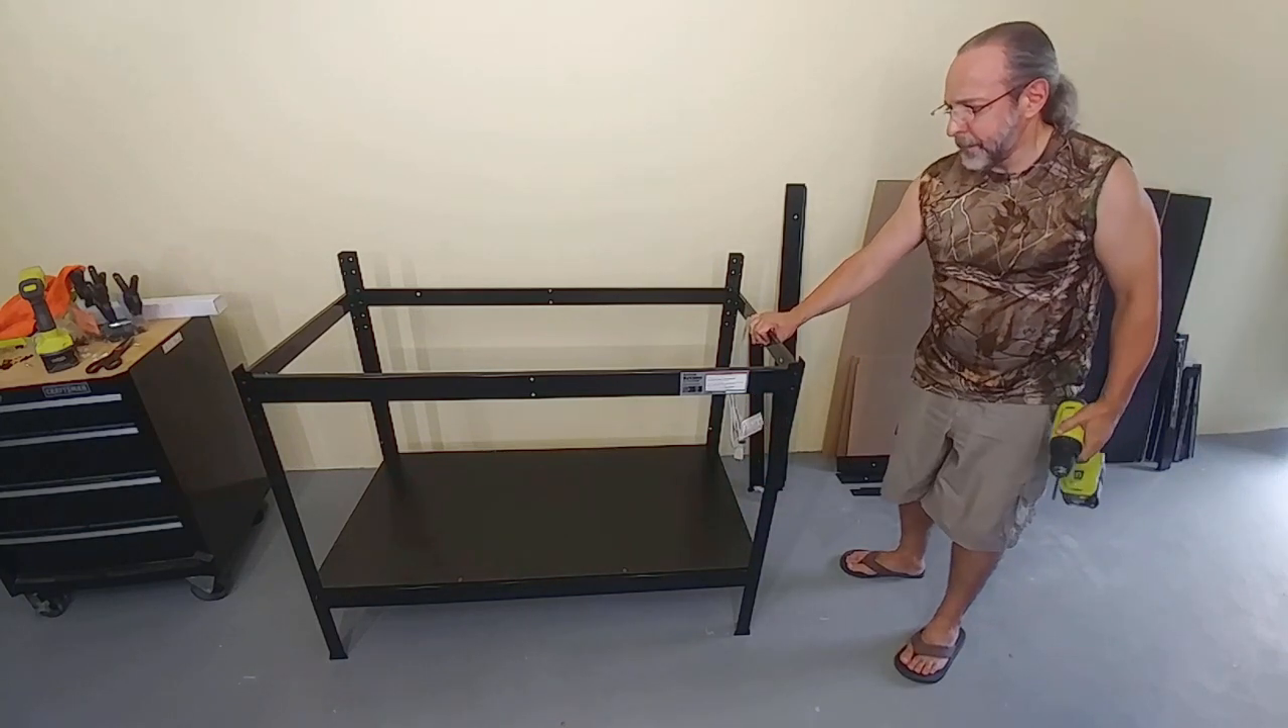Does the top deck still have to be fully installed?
Yes.